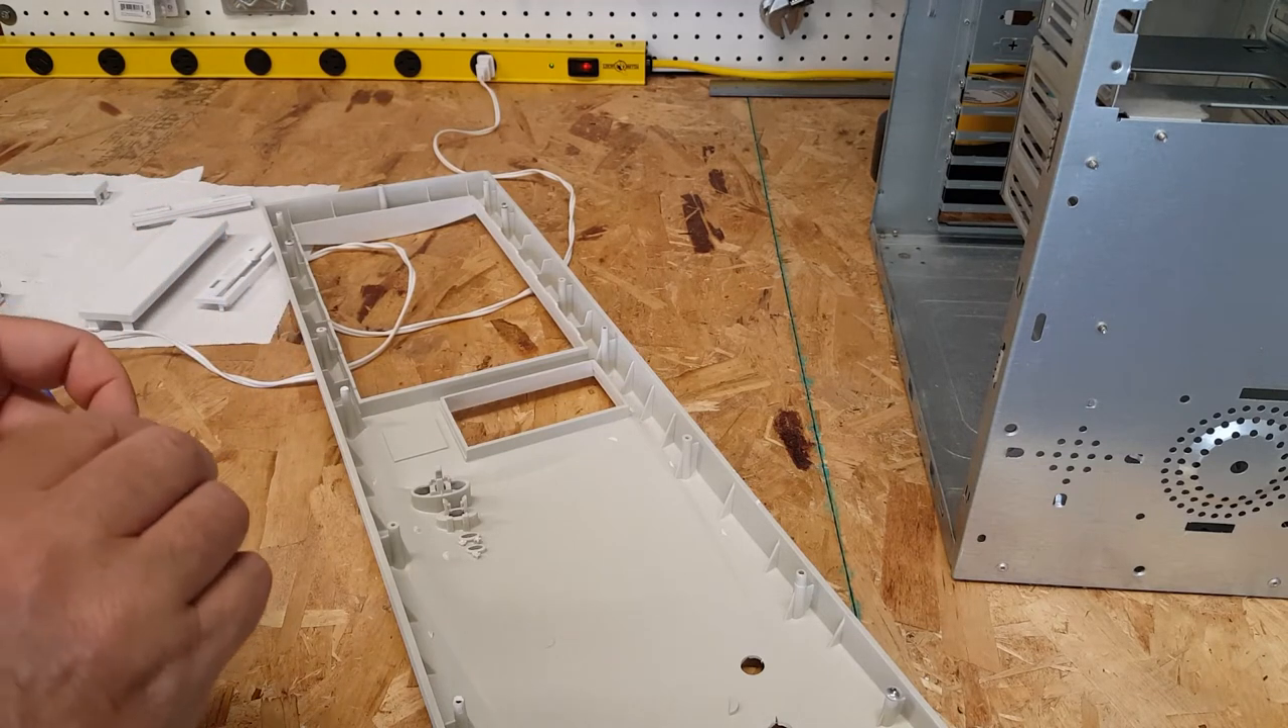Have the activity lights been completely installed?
No.